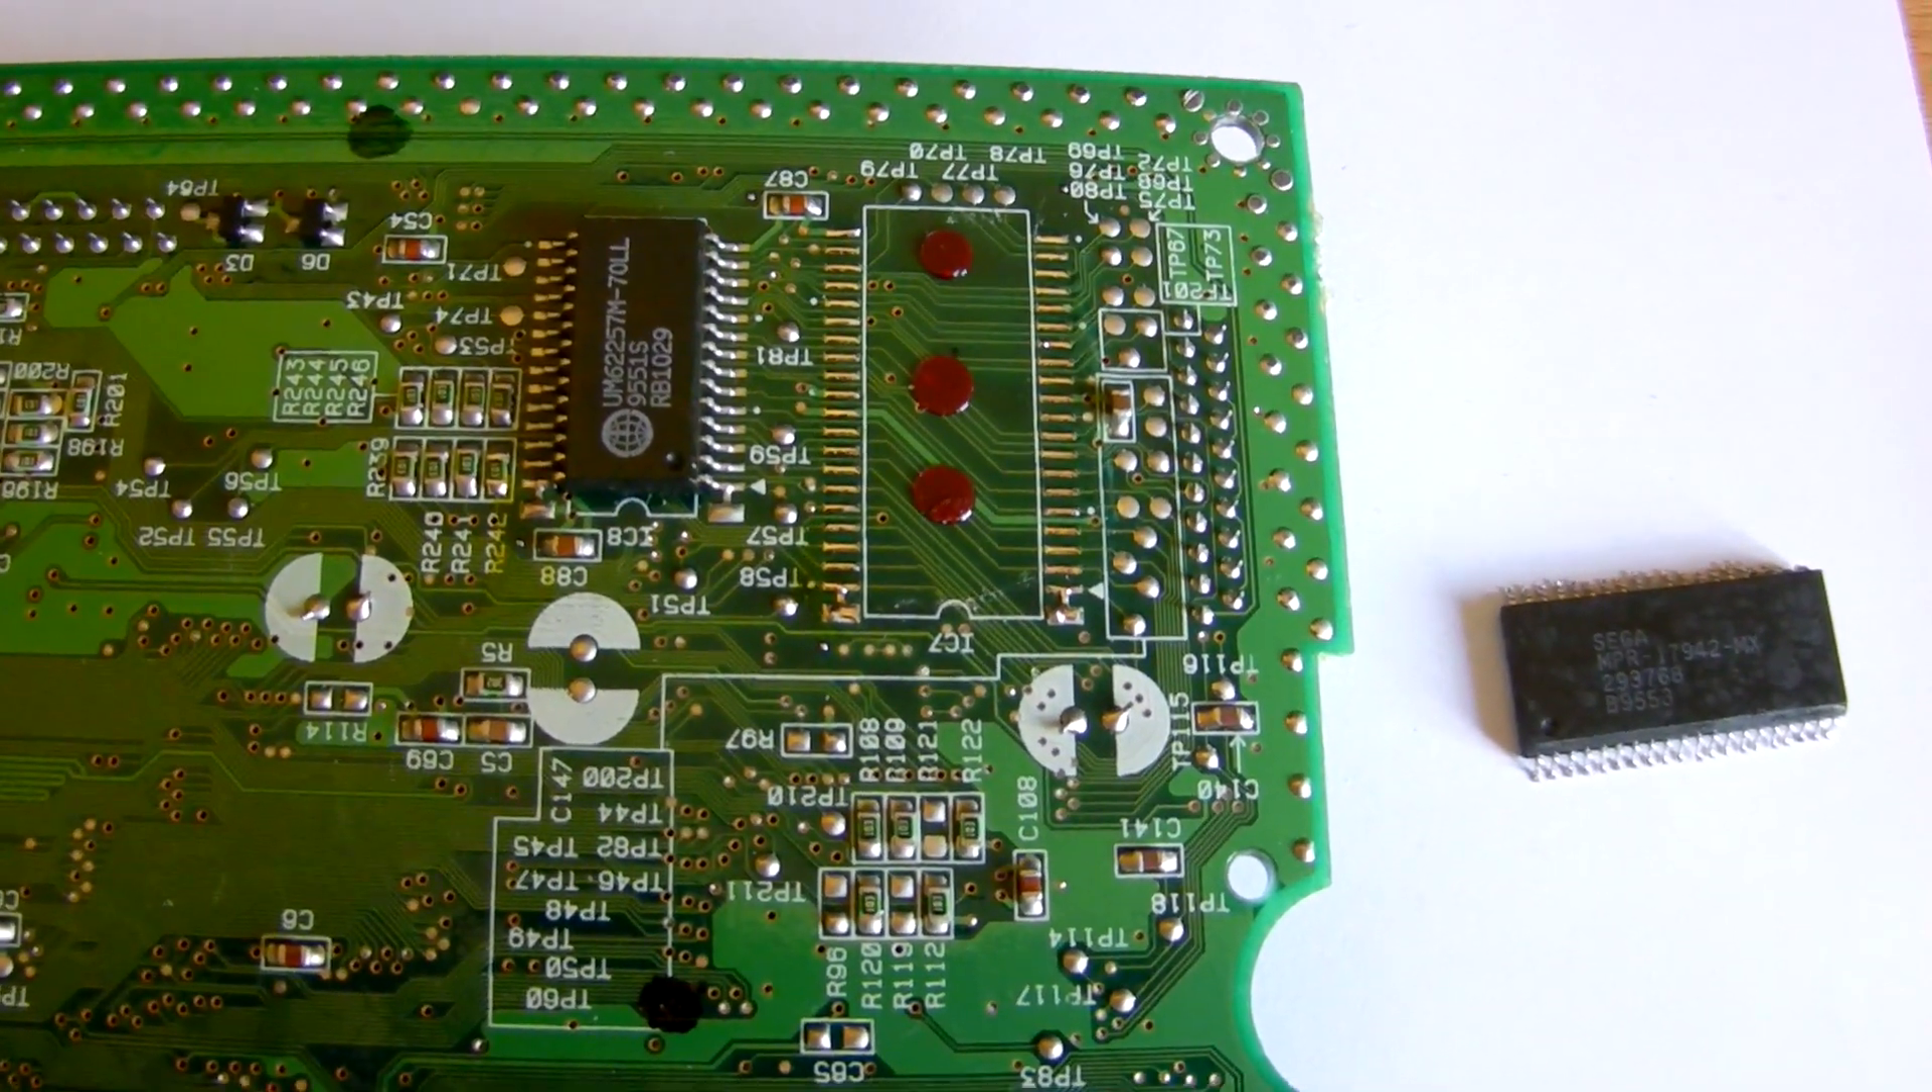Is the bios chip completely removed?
Yes.